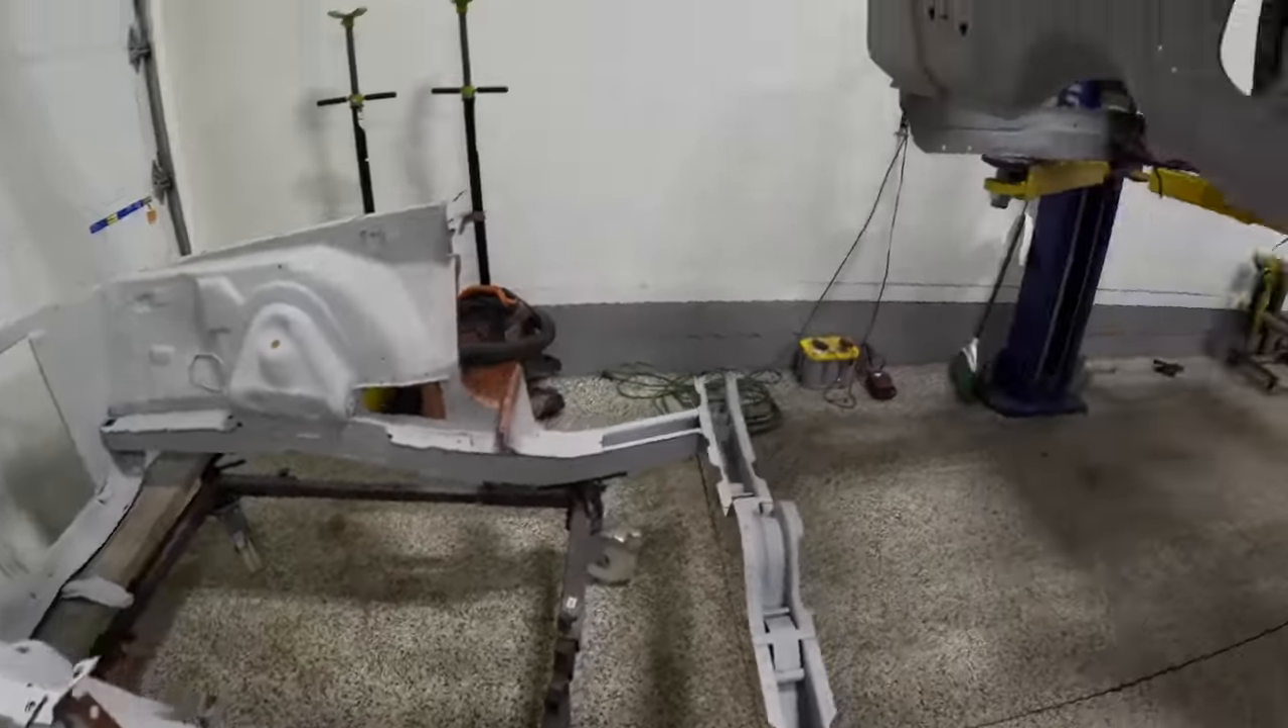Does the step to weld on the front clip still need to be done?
Yes.